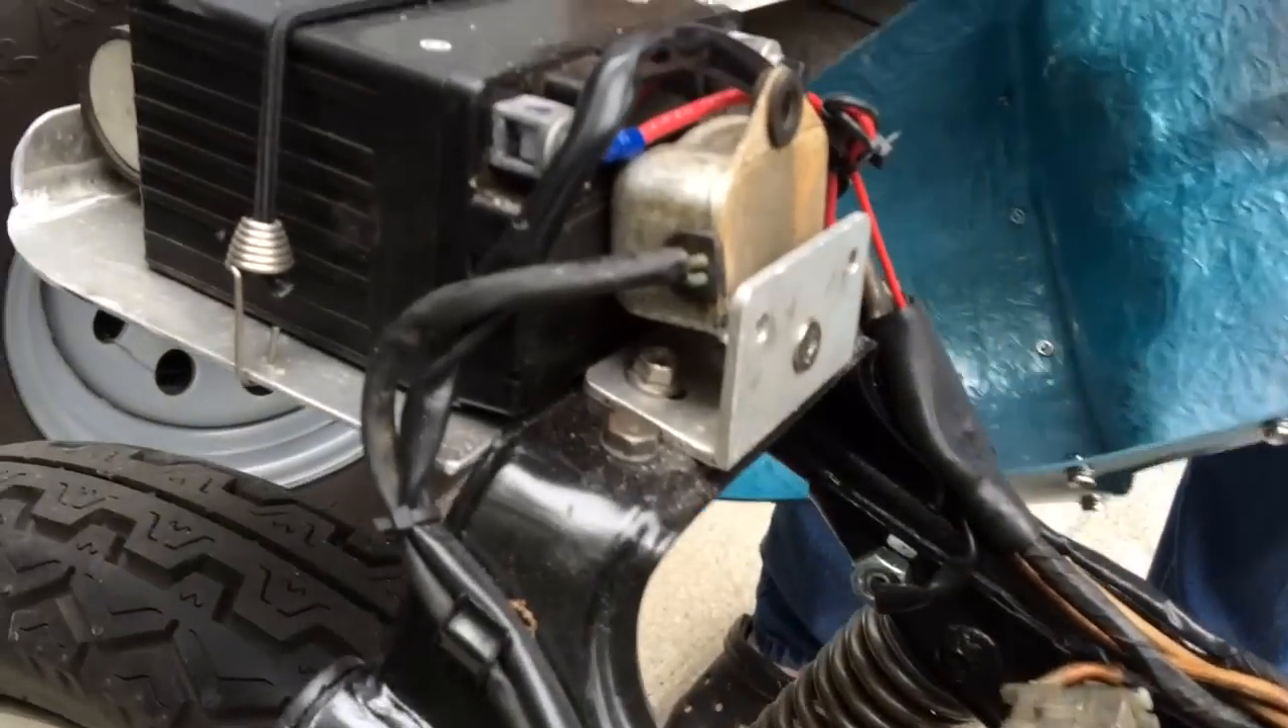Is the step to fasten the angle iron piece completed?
Yes.